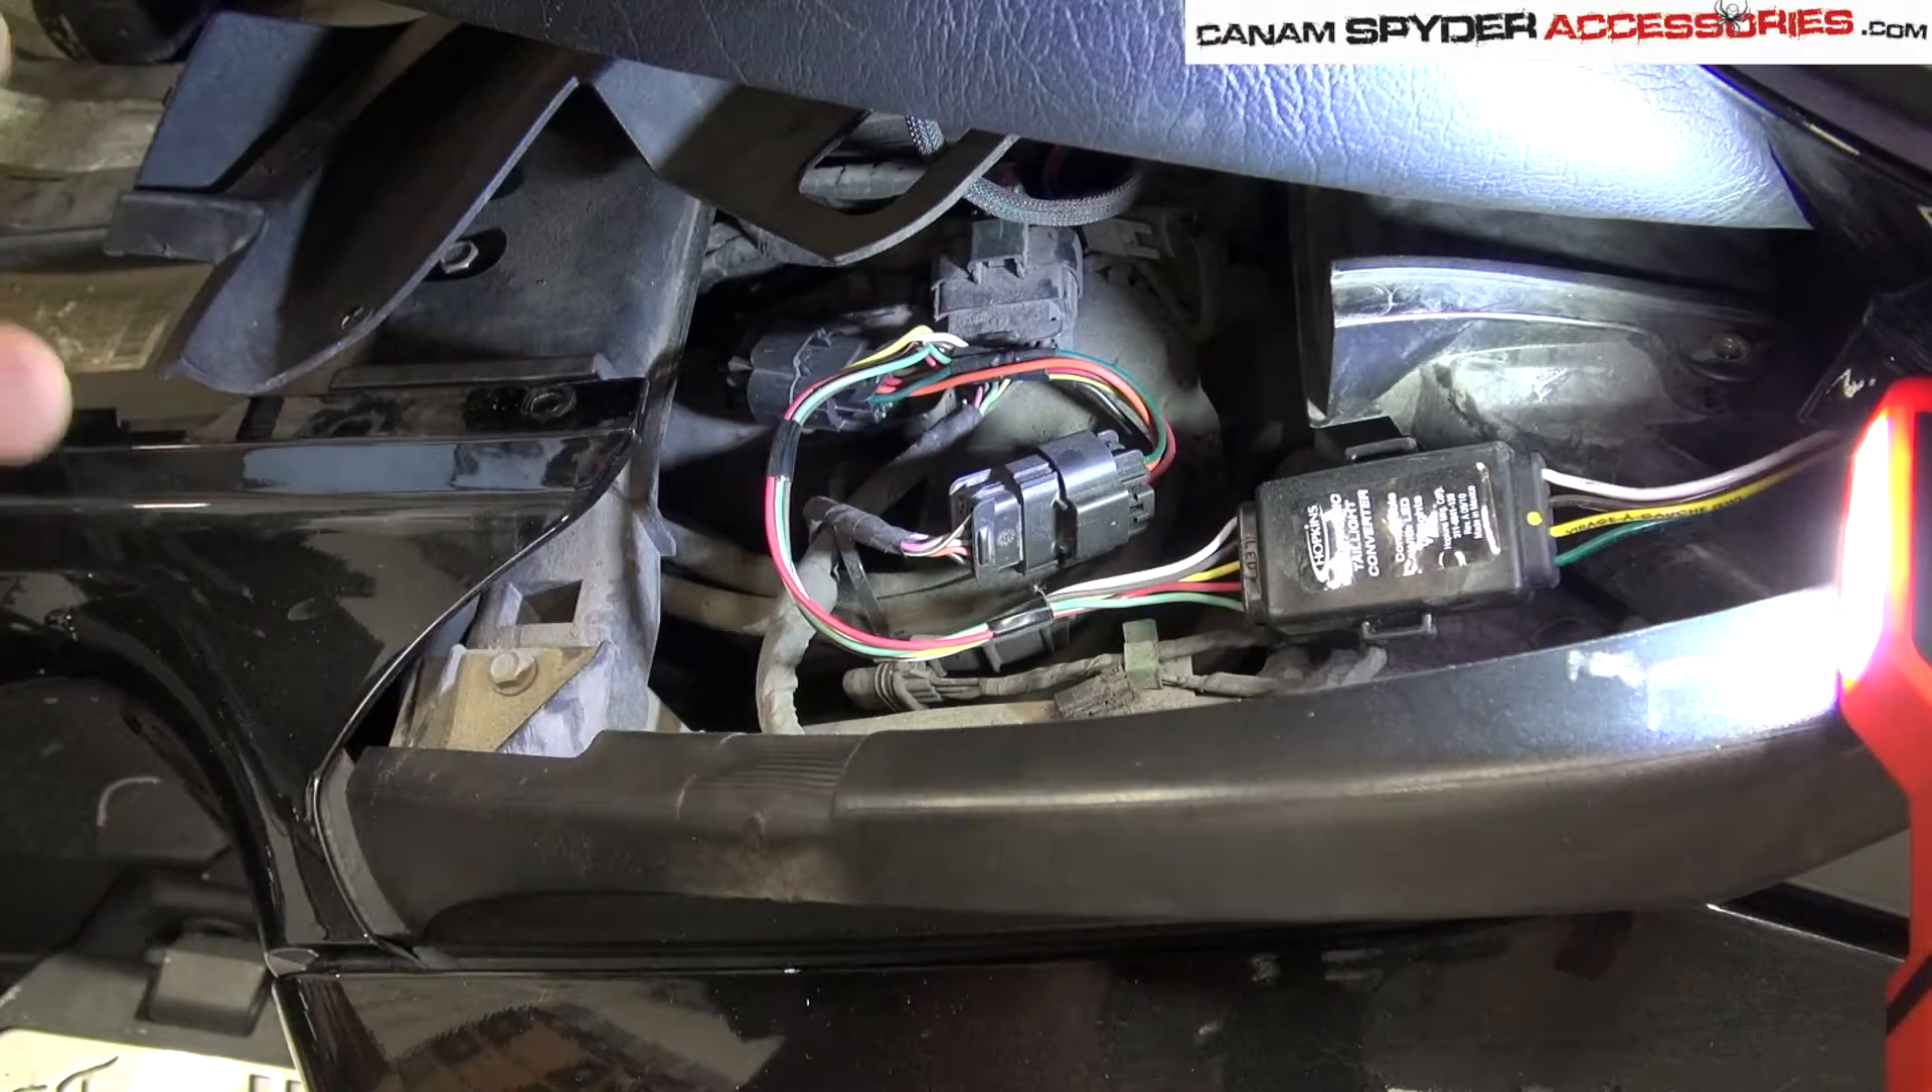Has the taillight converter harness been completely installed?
Yes.